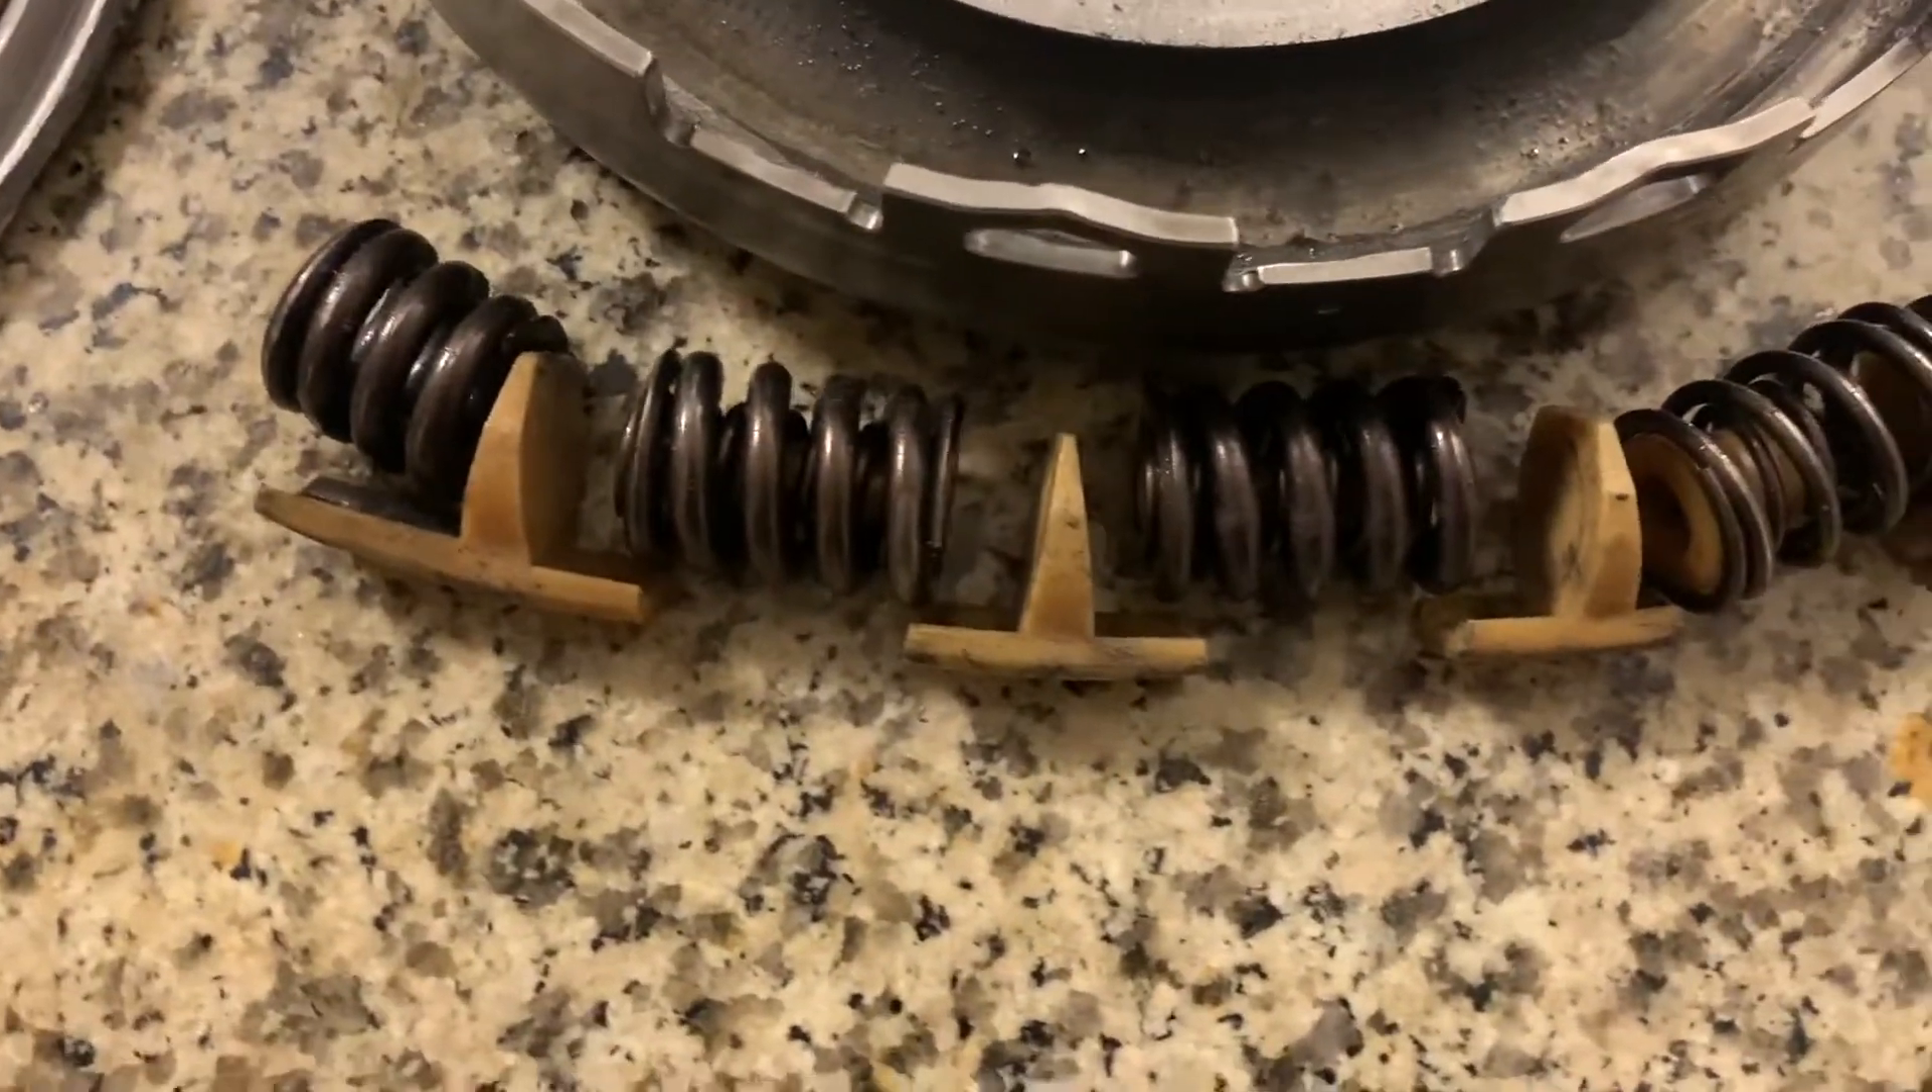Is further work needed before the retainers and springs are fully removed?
No.